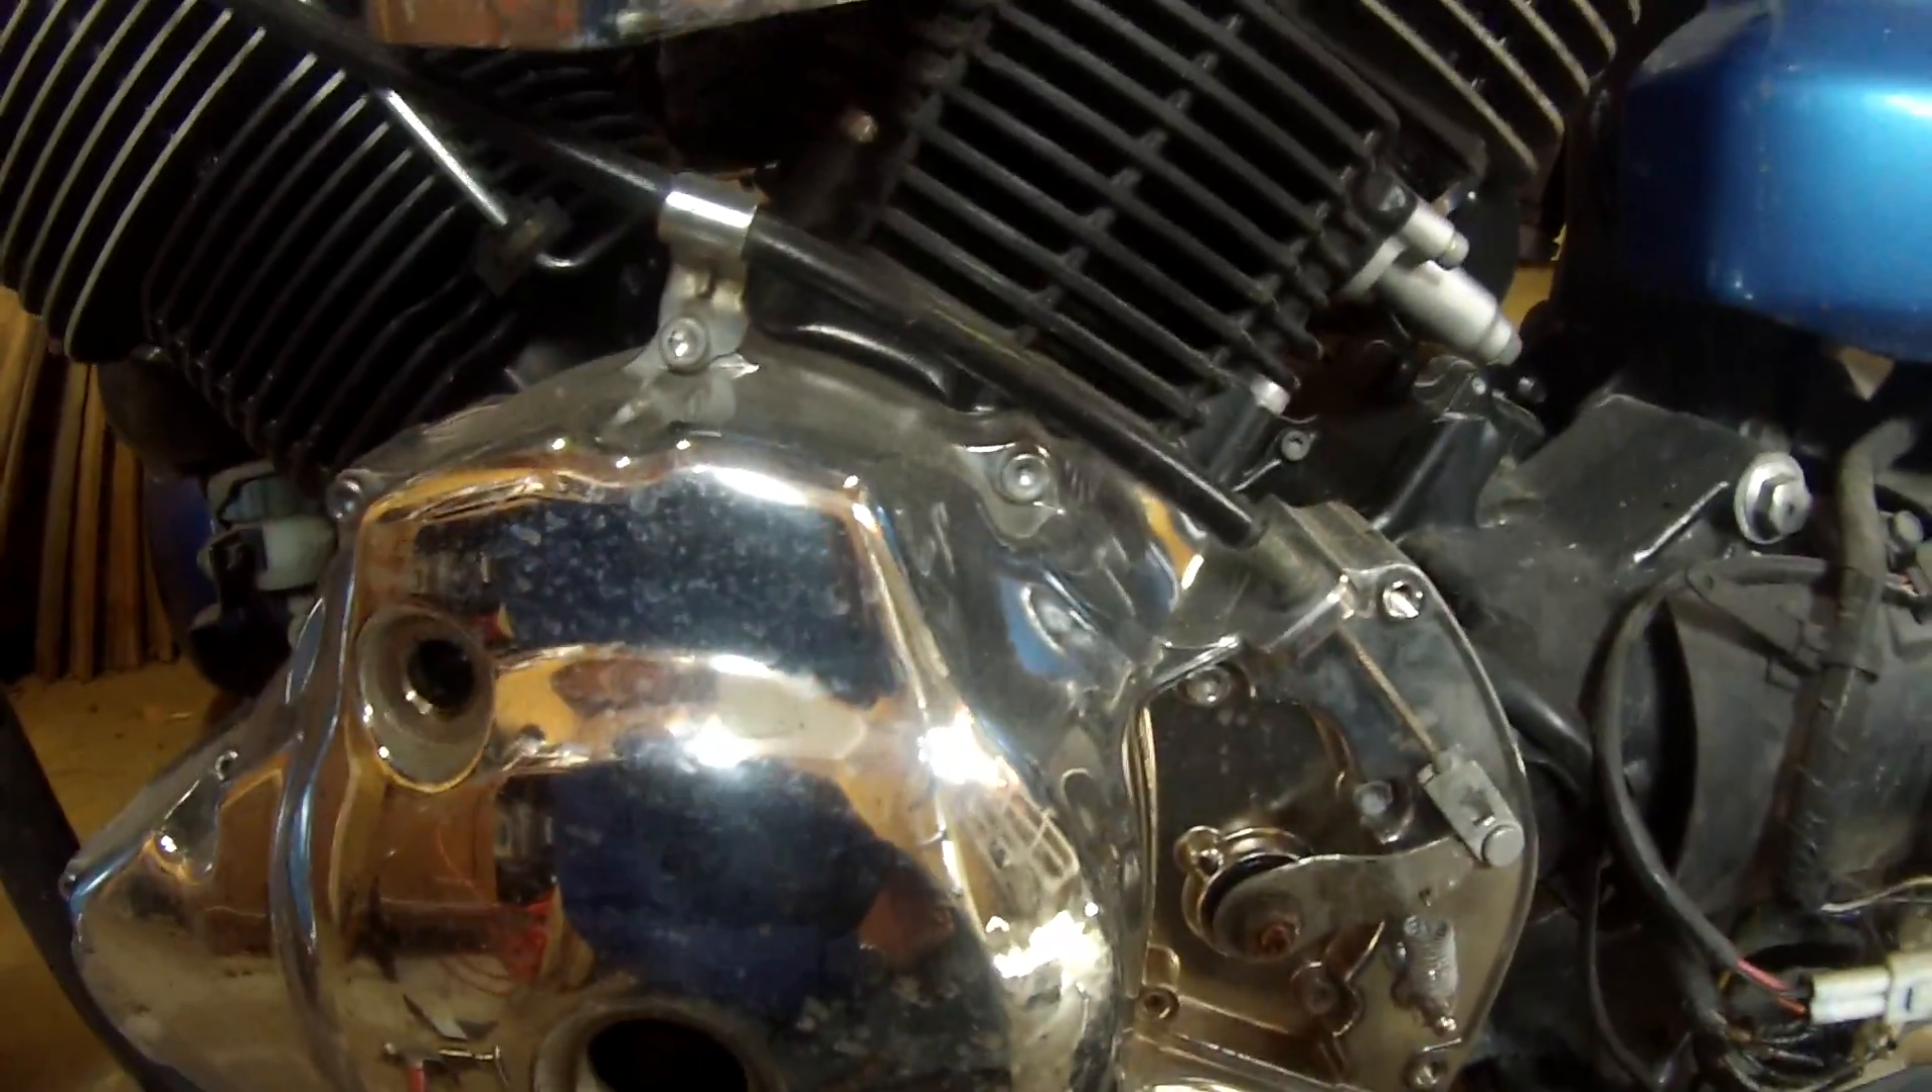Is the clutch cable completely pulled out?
No.